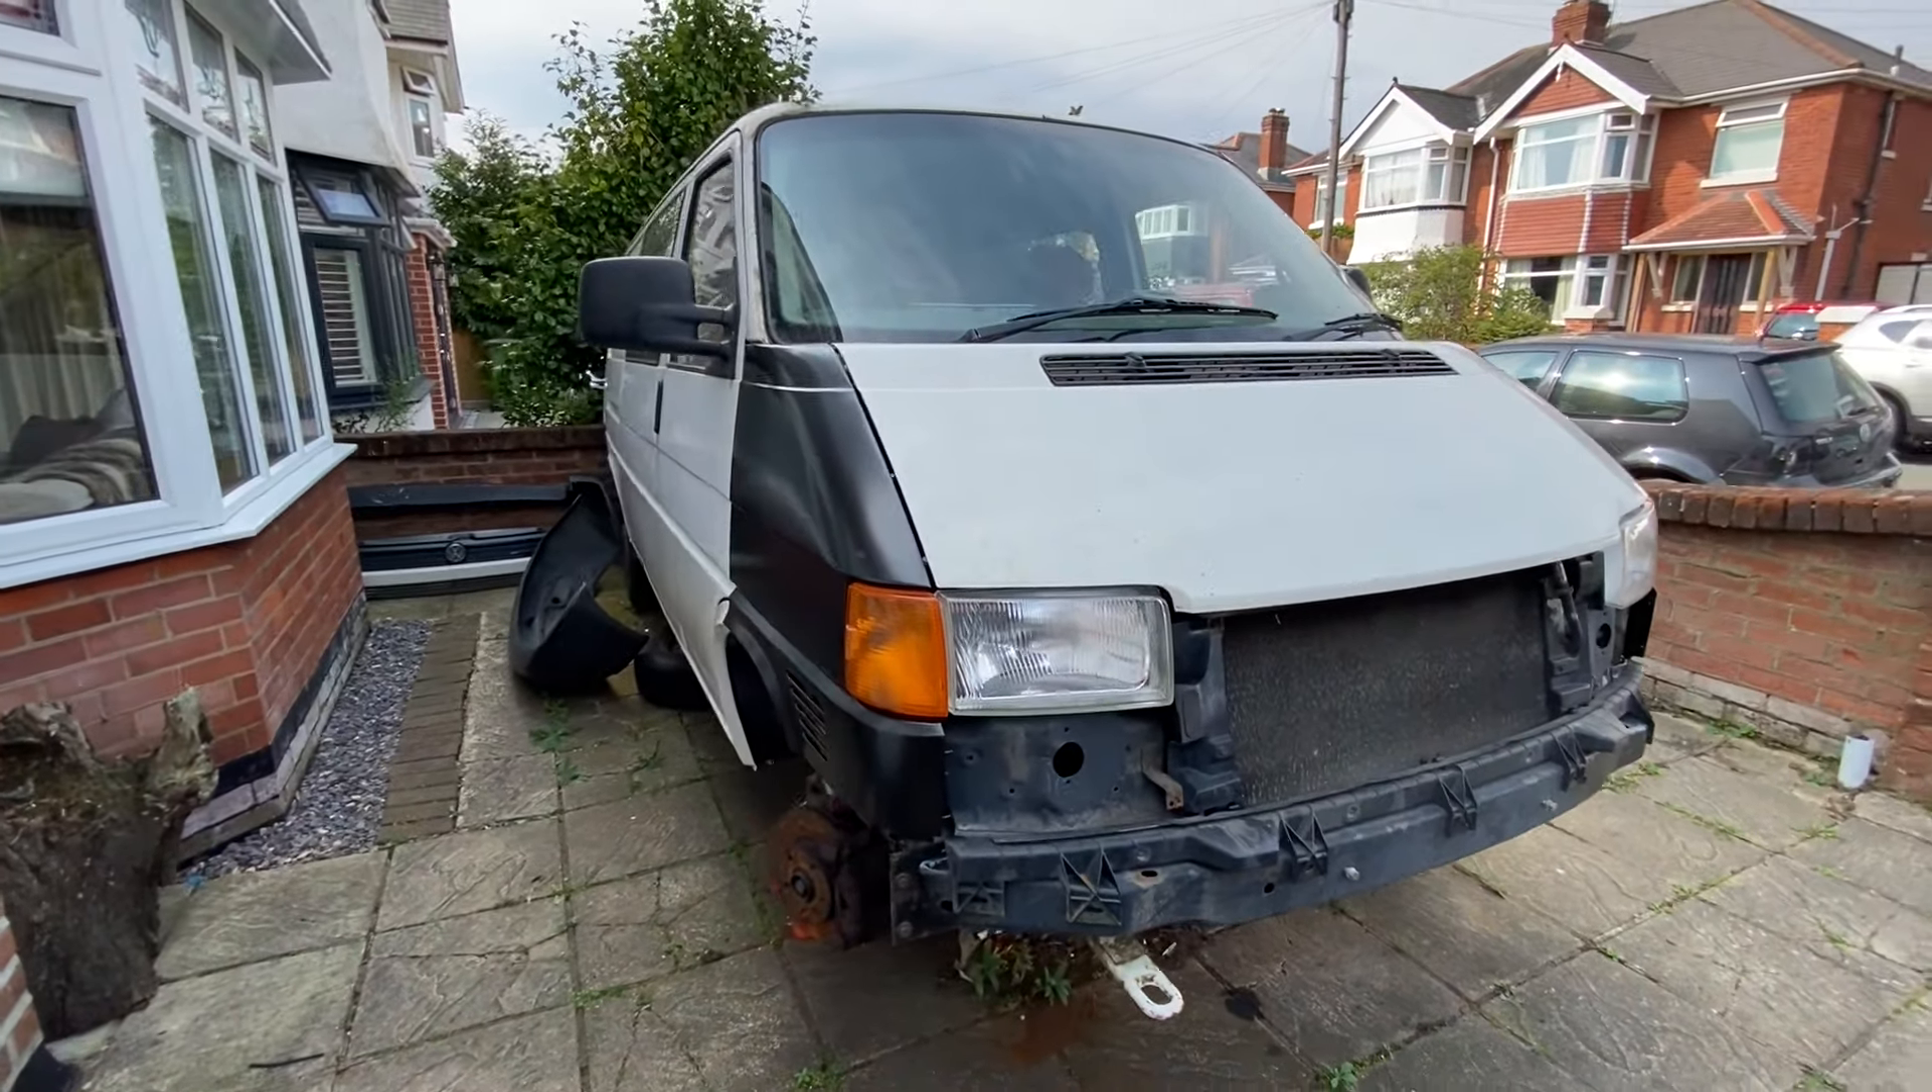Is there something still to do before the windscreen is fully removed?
Yes.